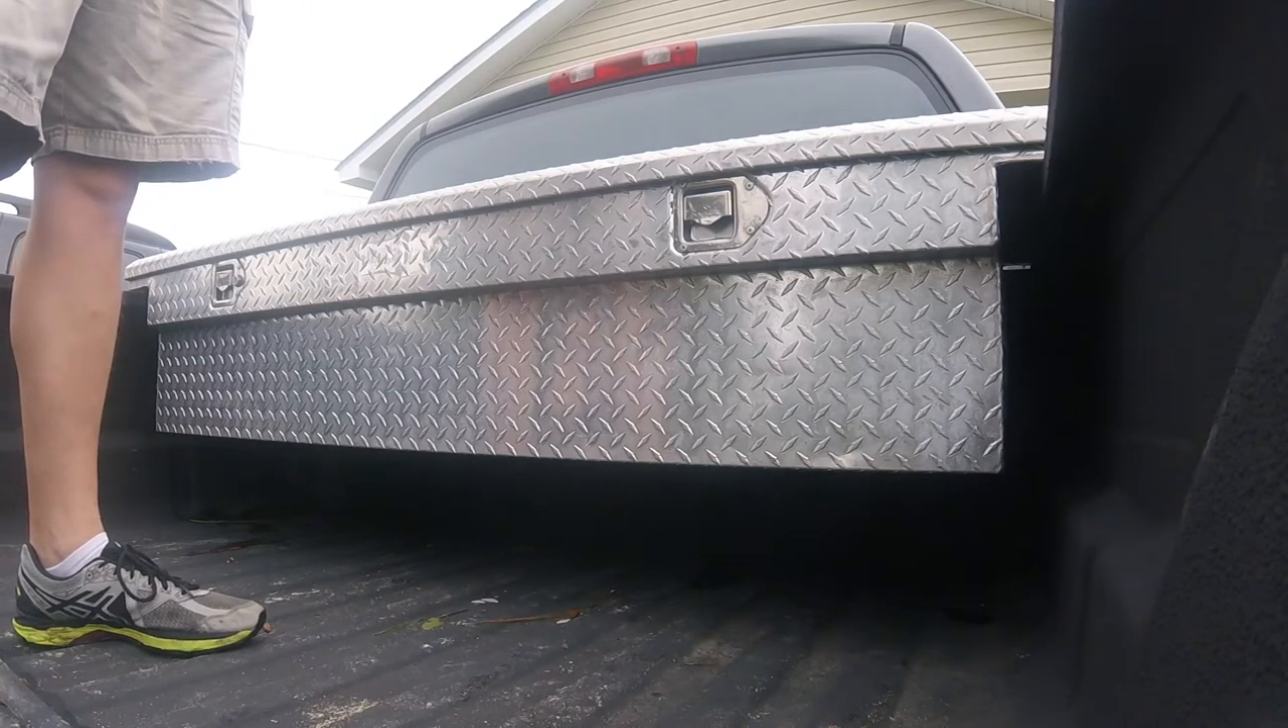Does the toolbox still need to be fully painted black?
Yes.